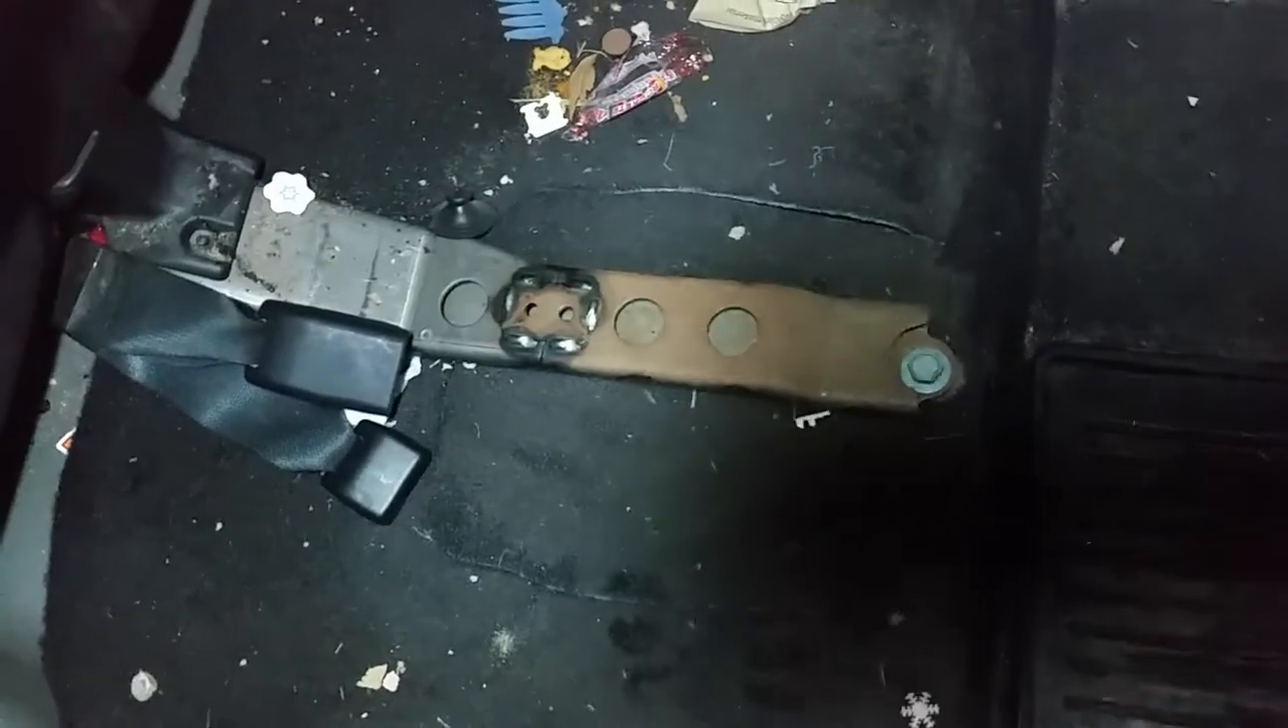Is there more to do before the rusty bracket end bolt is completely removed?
Yes.